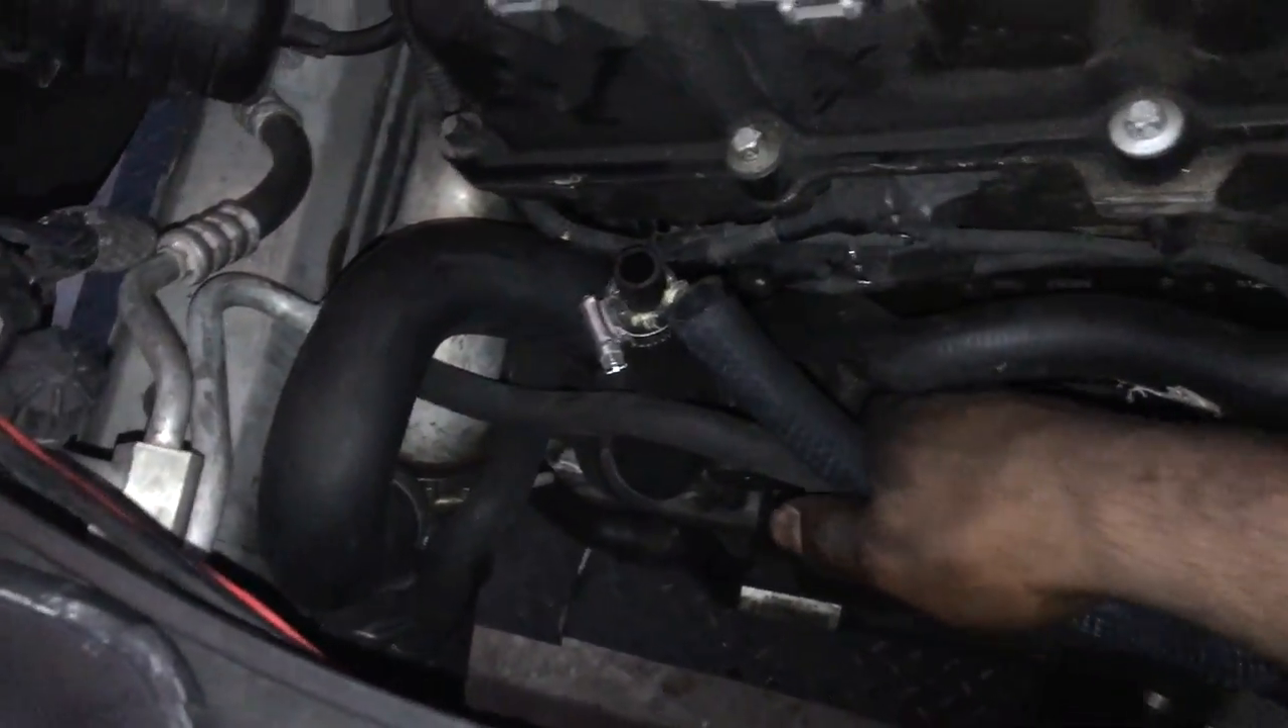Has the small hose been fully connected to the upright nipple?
No.